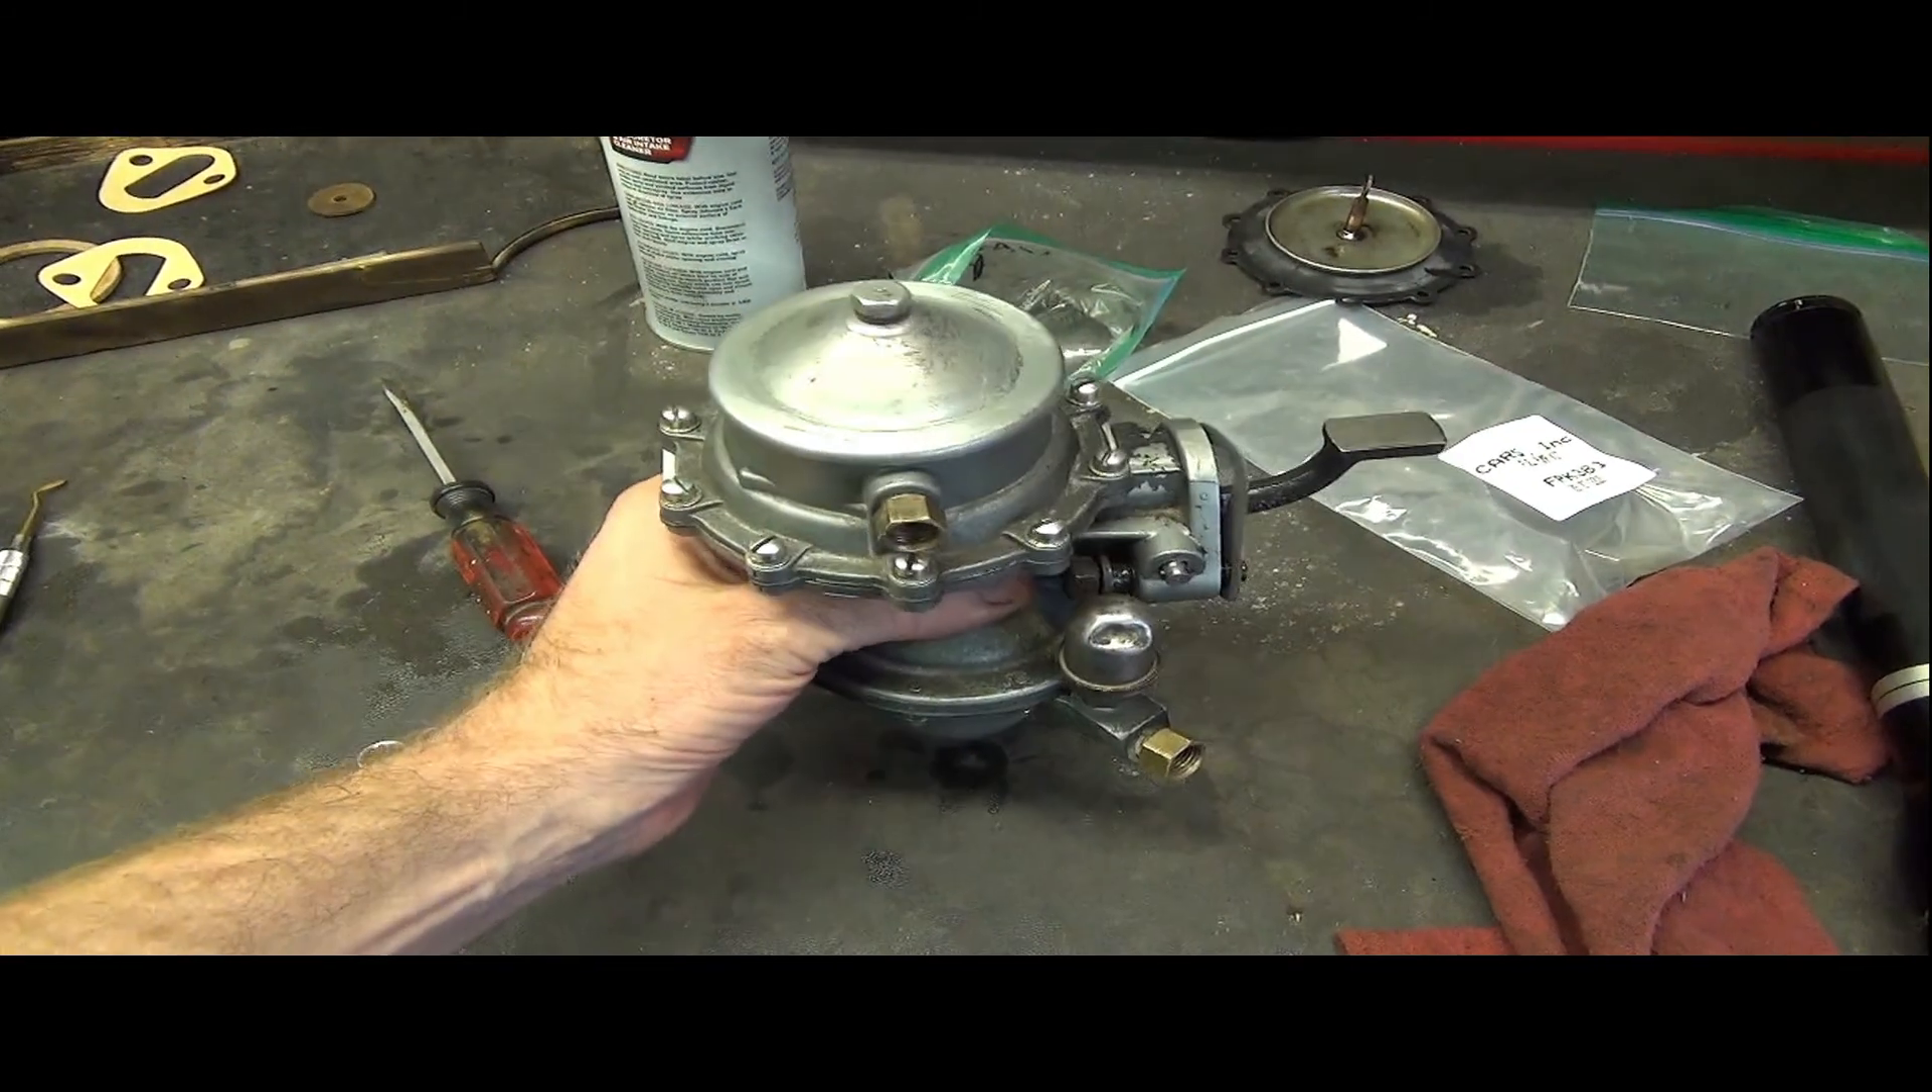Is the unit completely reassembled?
Yes.